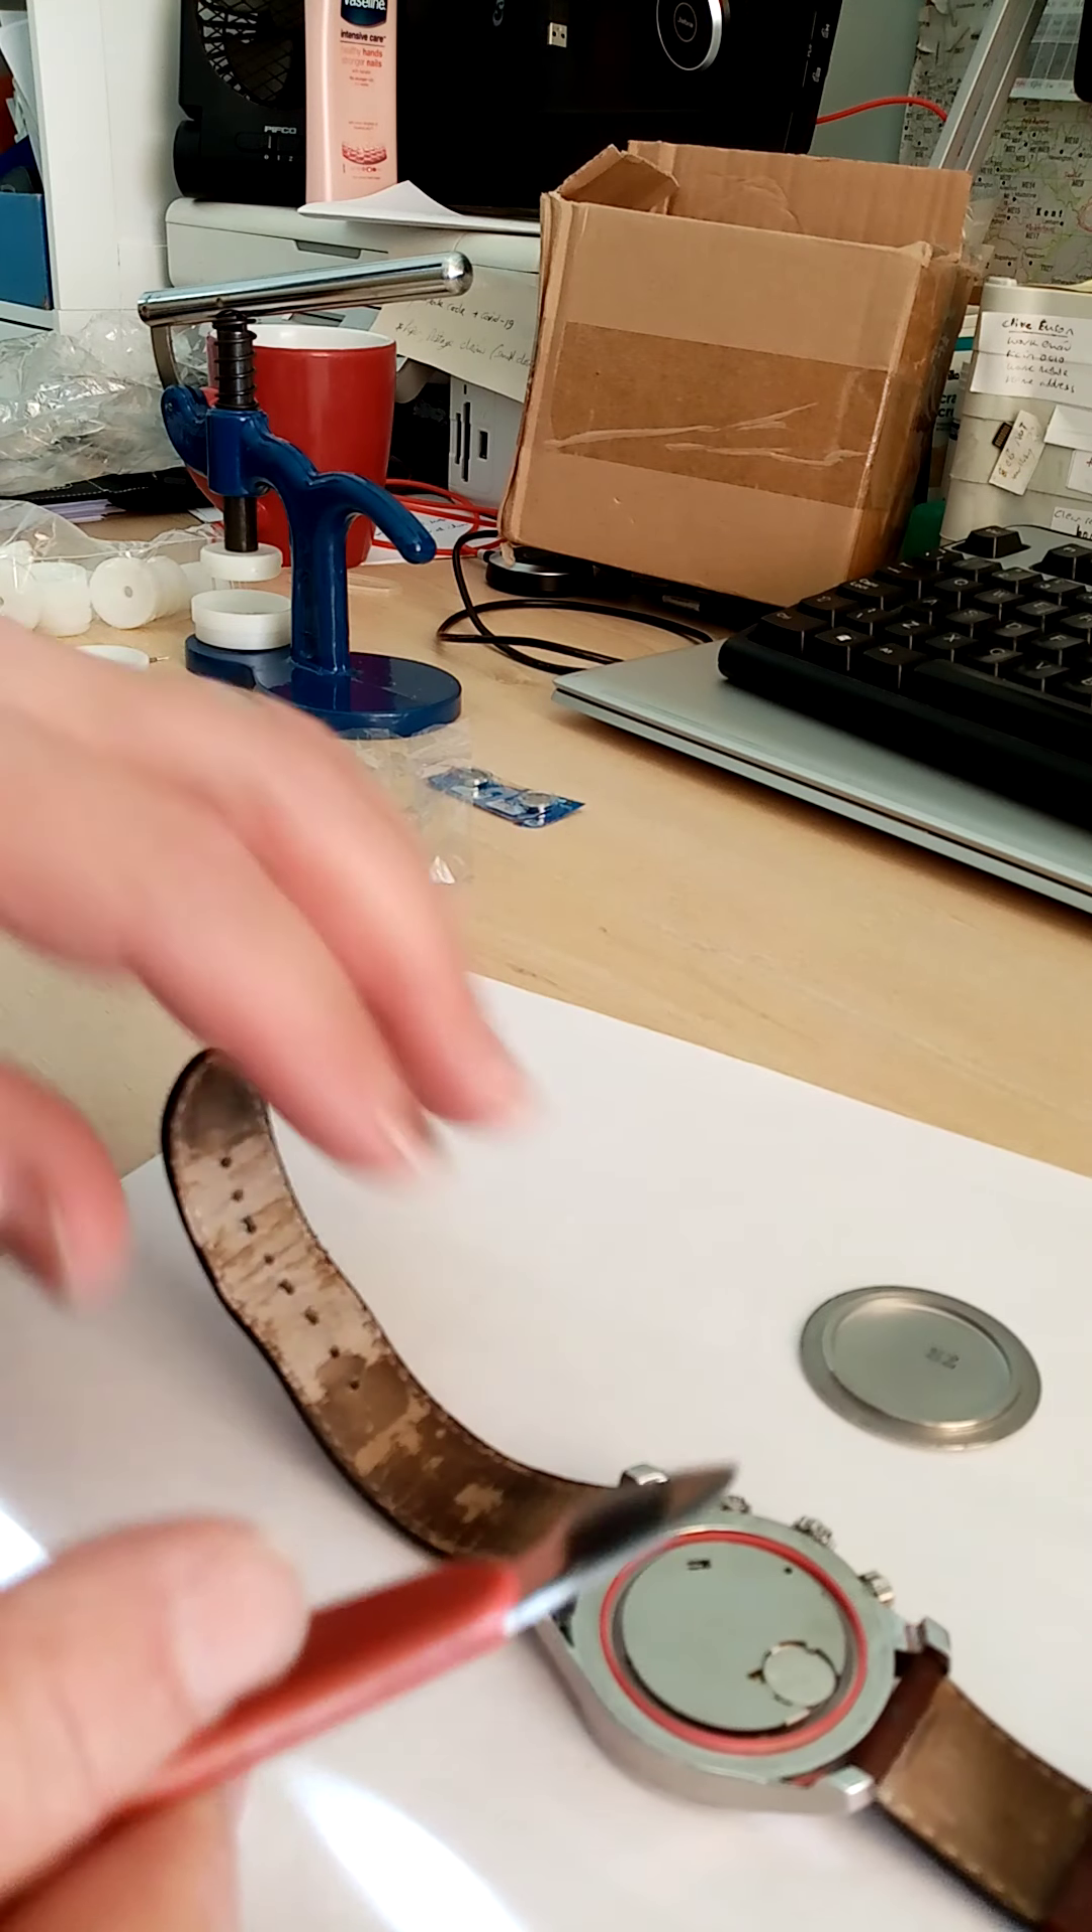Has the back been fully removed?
Yes.